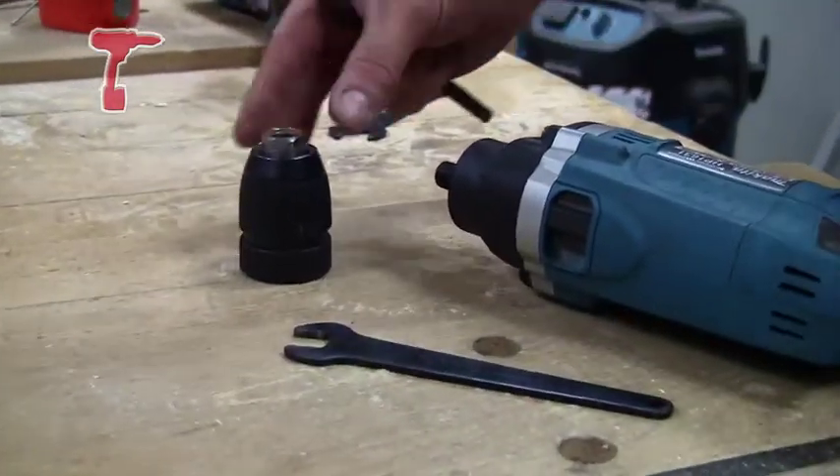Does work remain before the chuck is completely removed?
No.